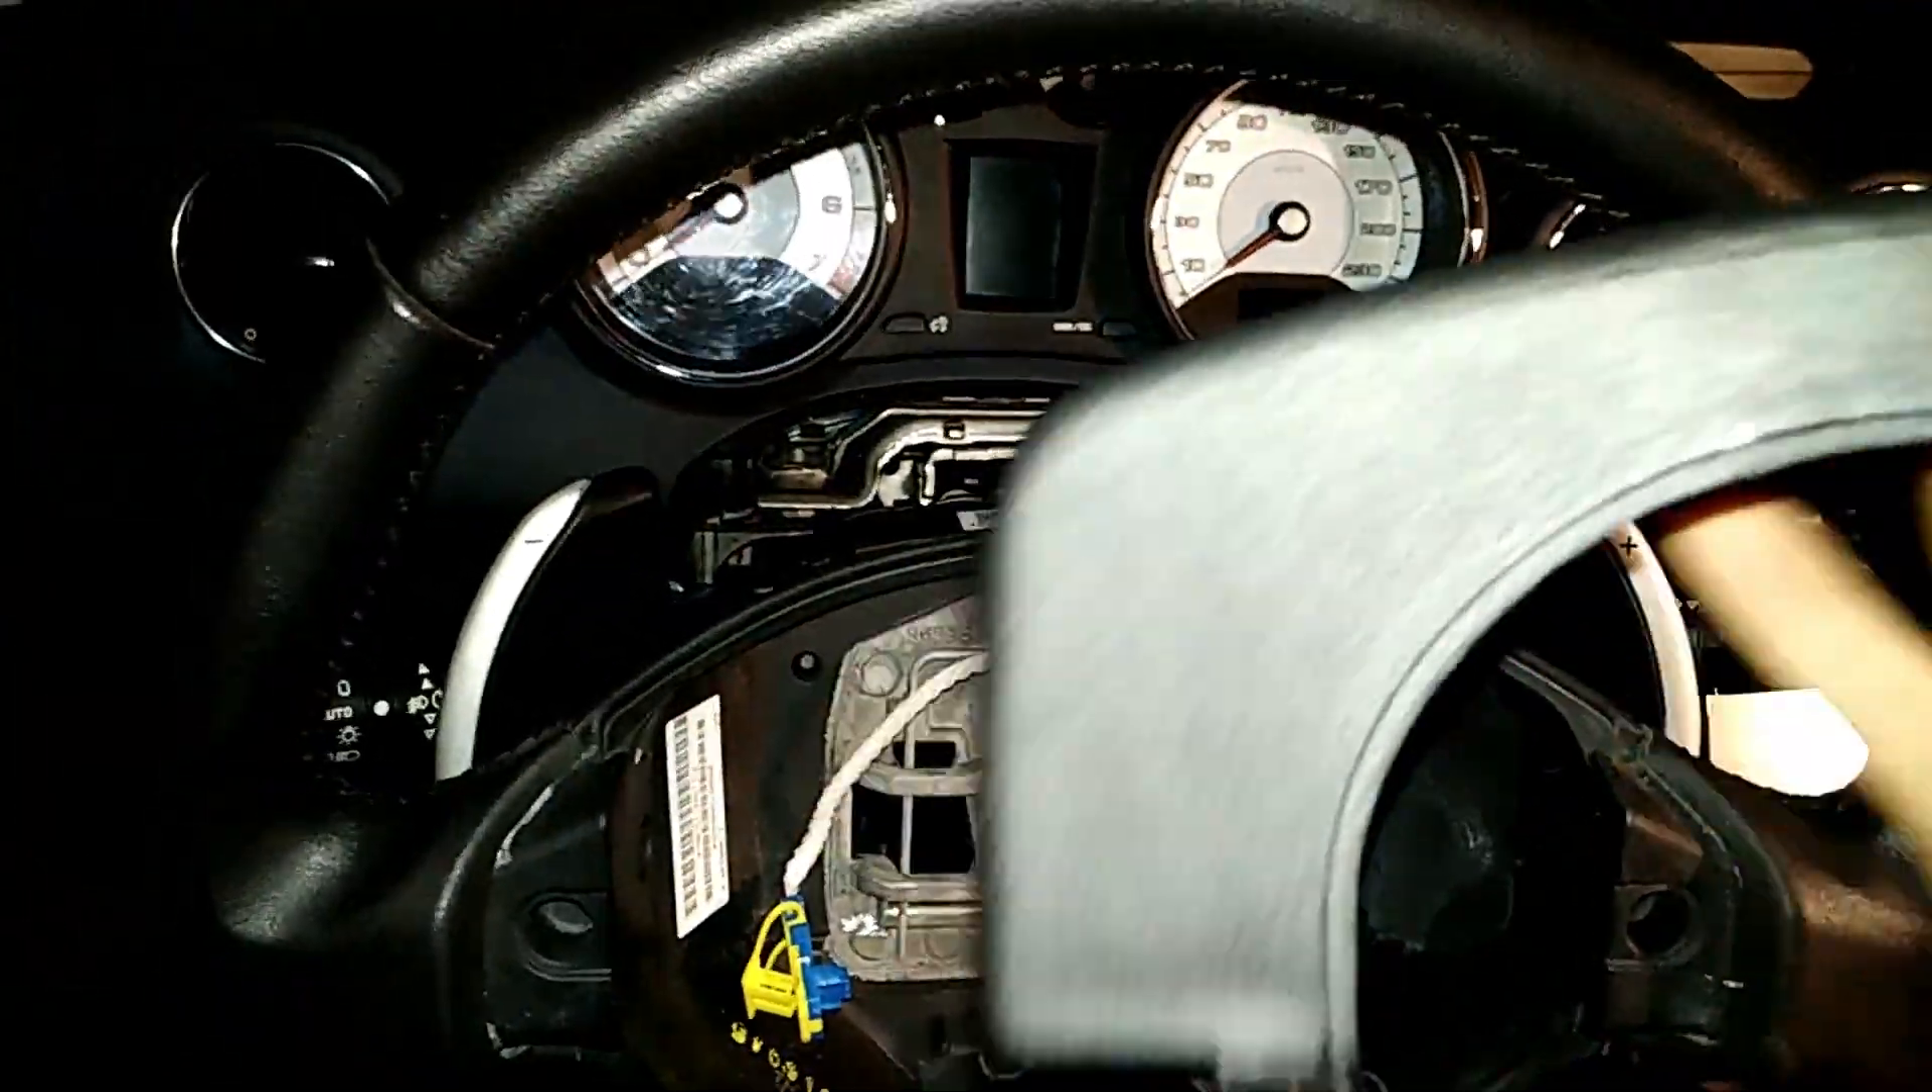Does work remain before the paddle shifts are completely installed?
No.